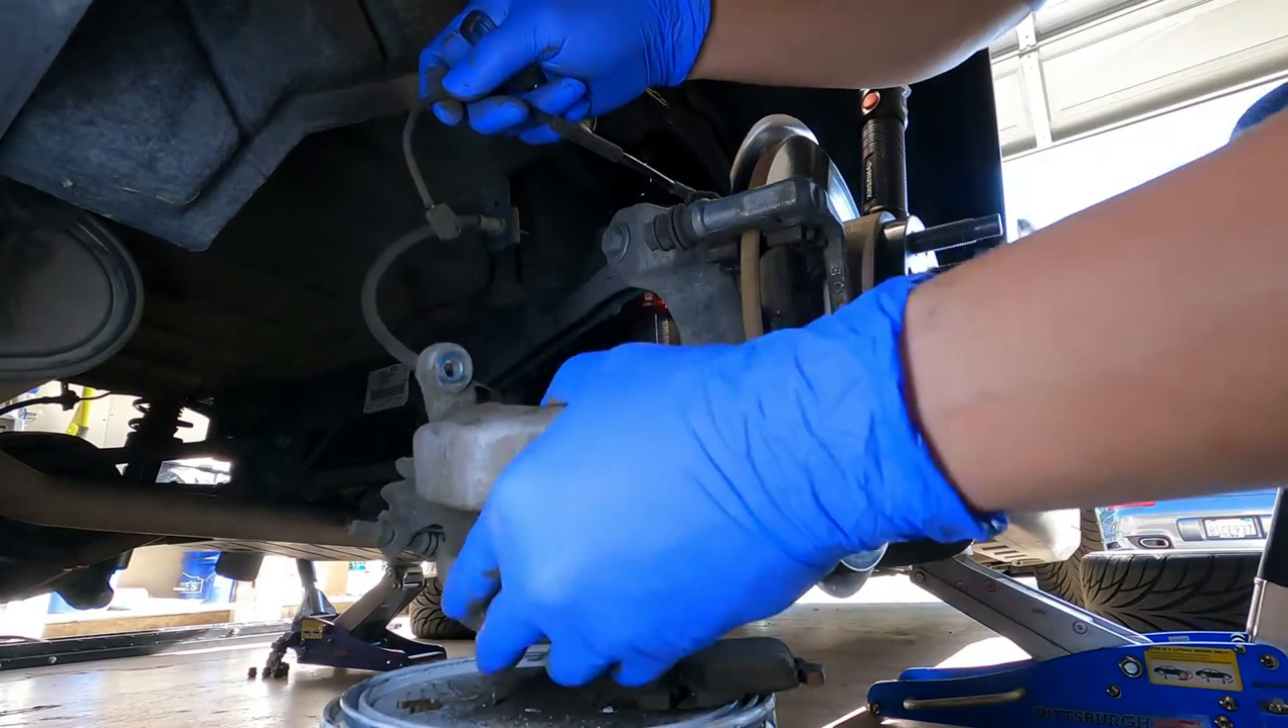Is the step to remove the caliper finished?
Yes.